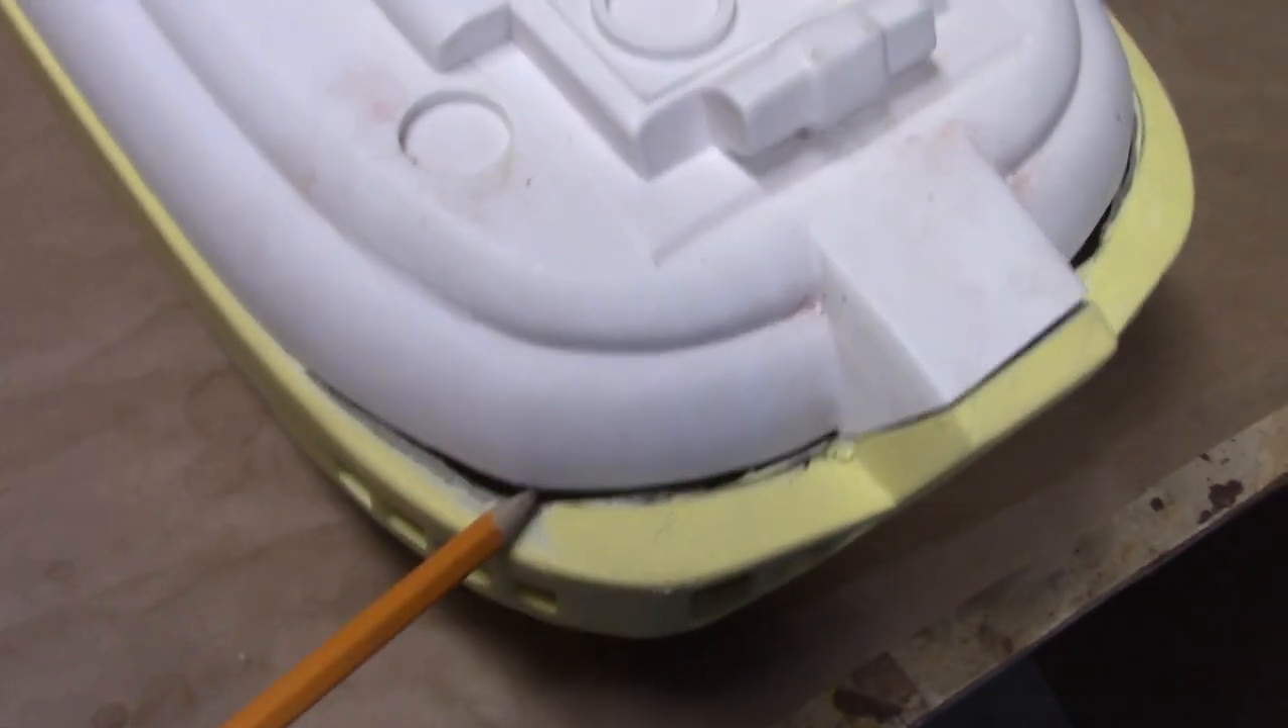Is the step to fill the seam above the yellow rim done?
No.